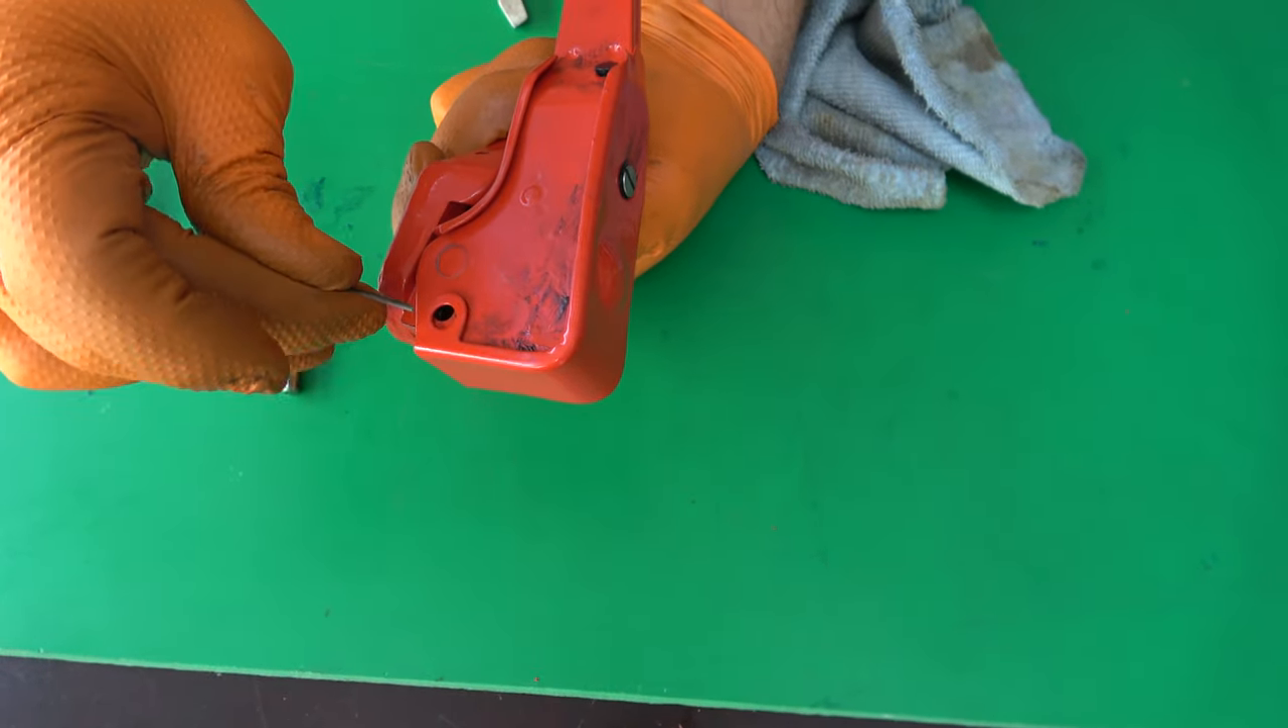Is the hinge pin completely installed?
No.